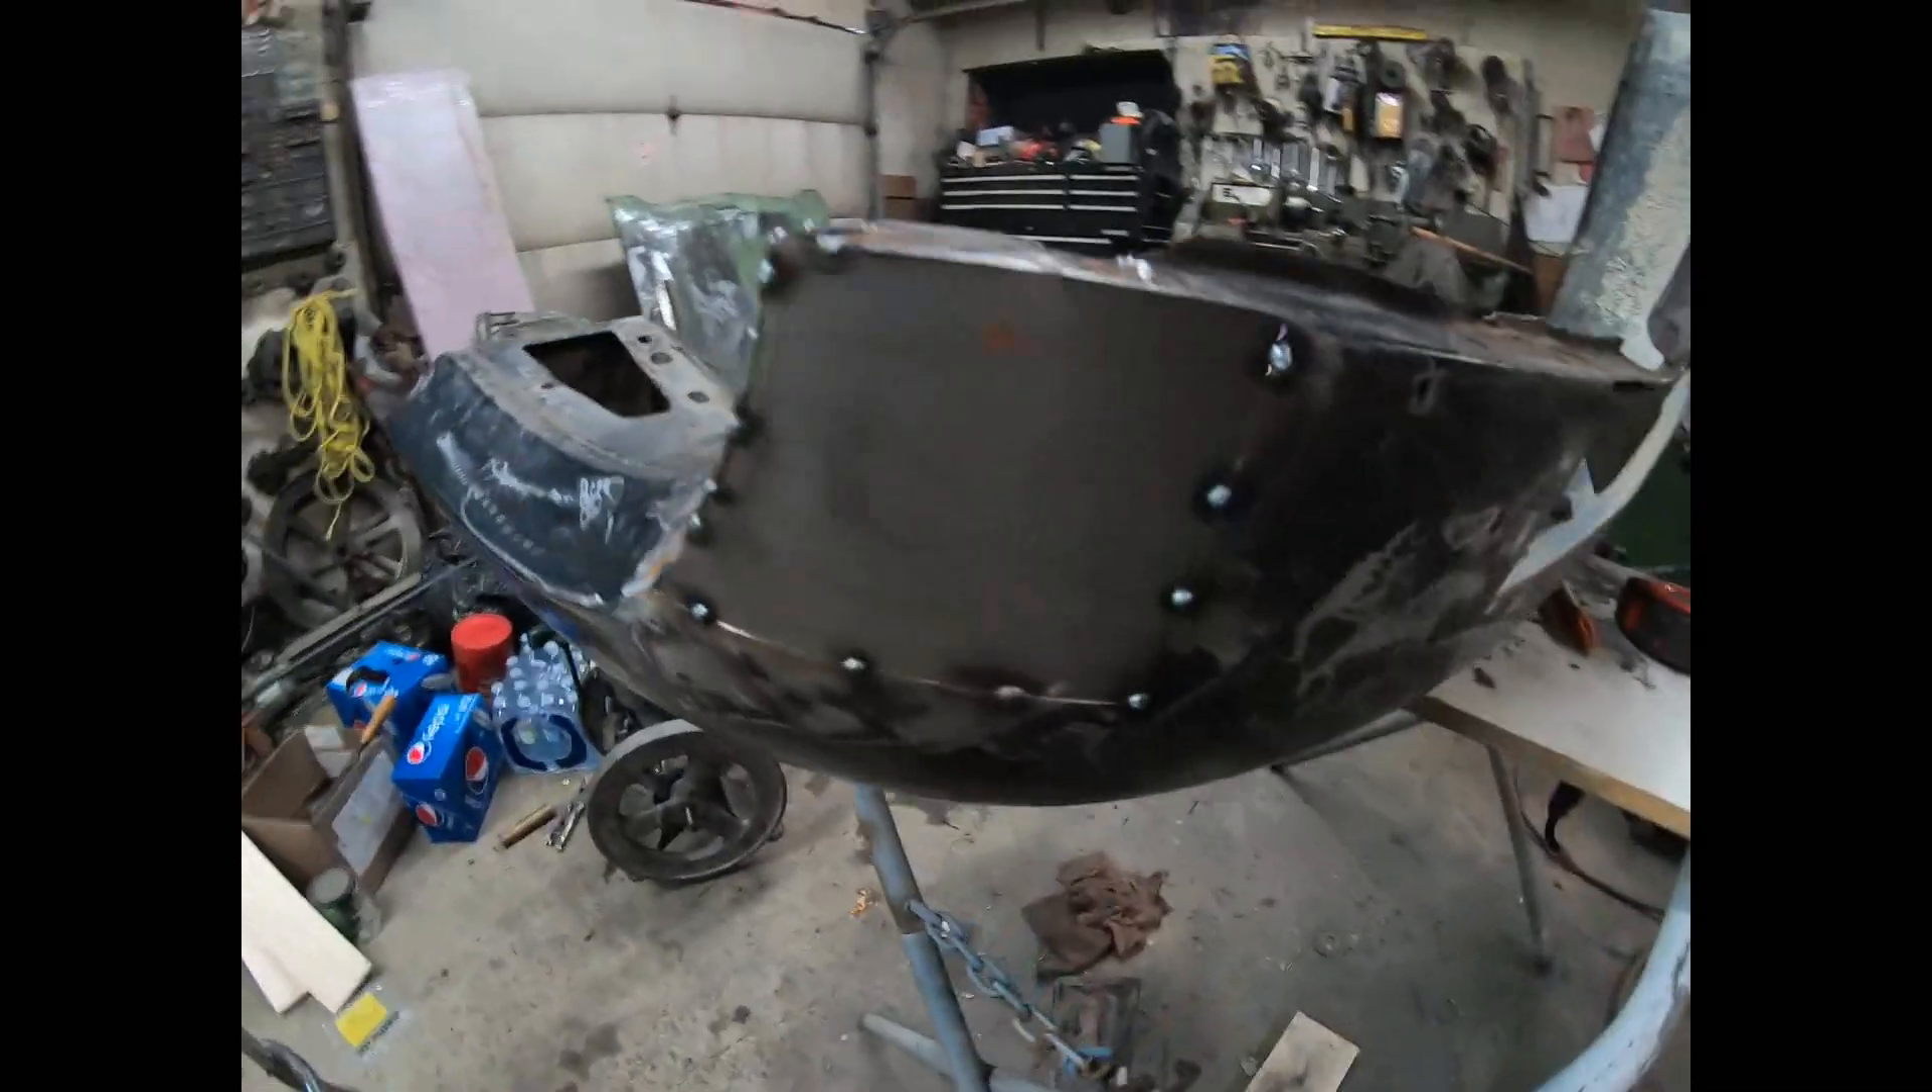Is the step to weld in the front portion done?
No.